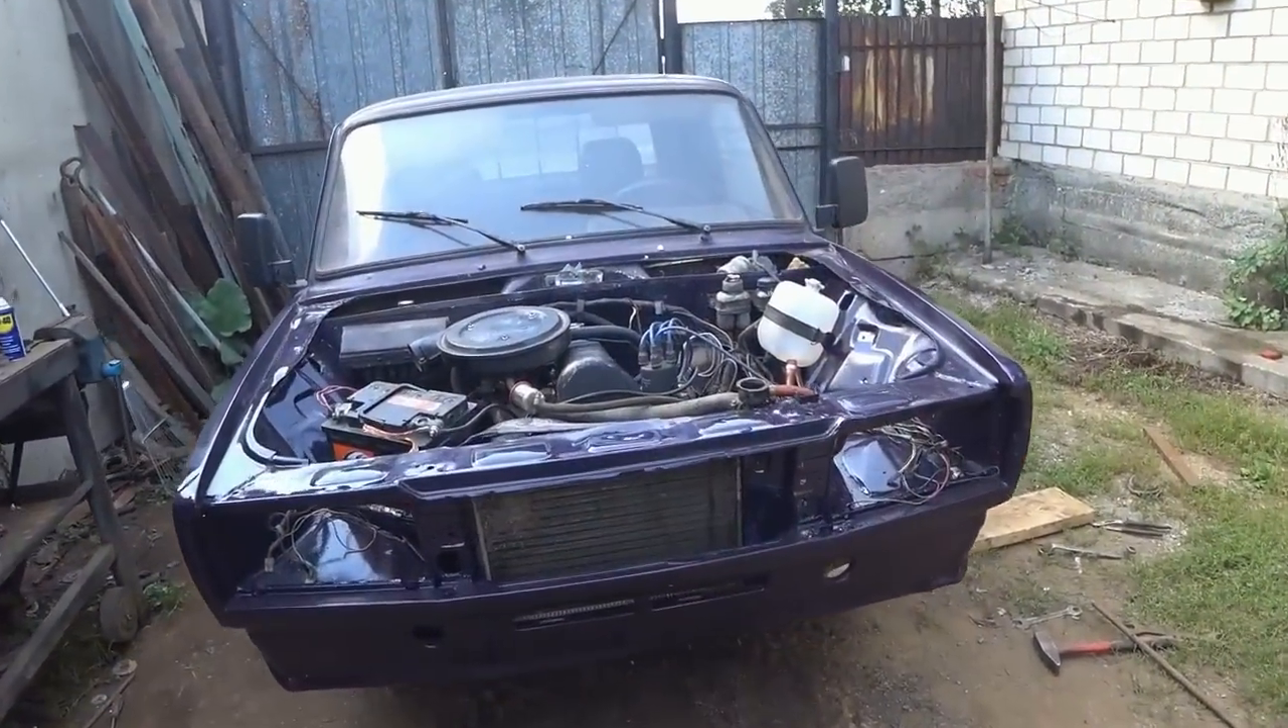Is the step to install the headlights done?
No.